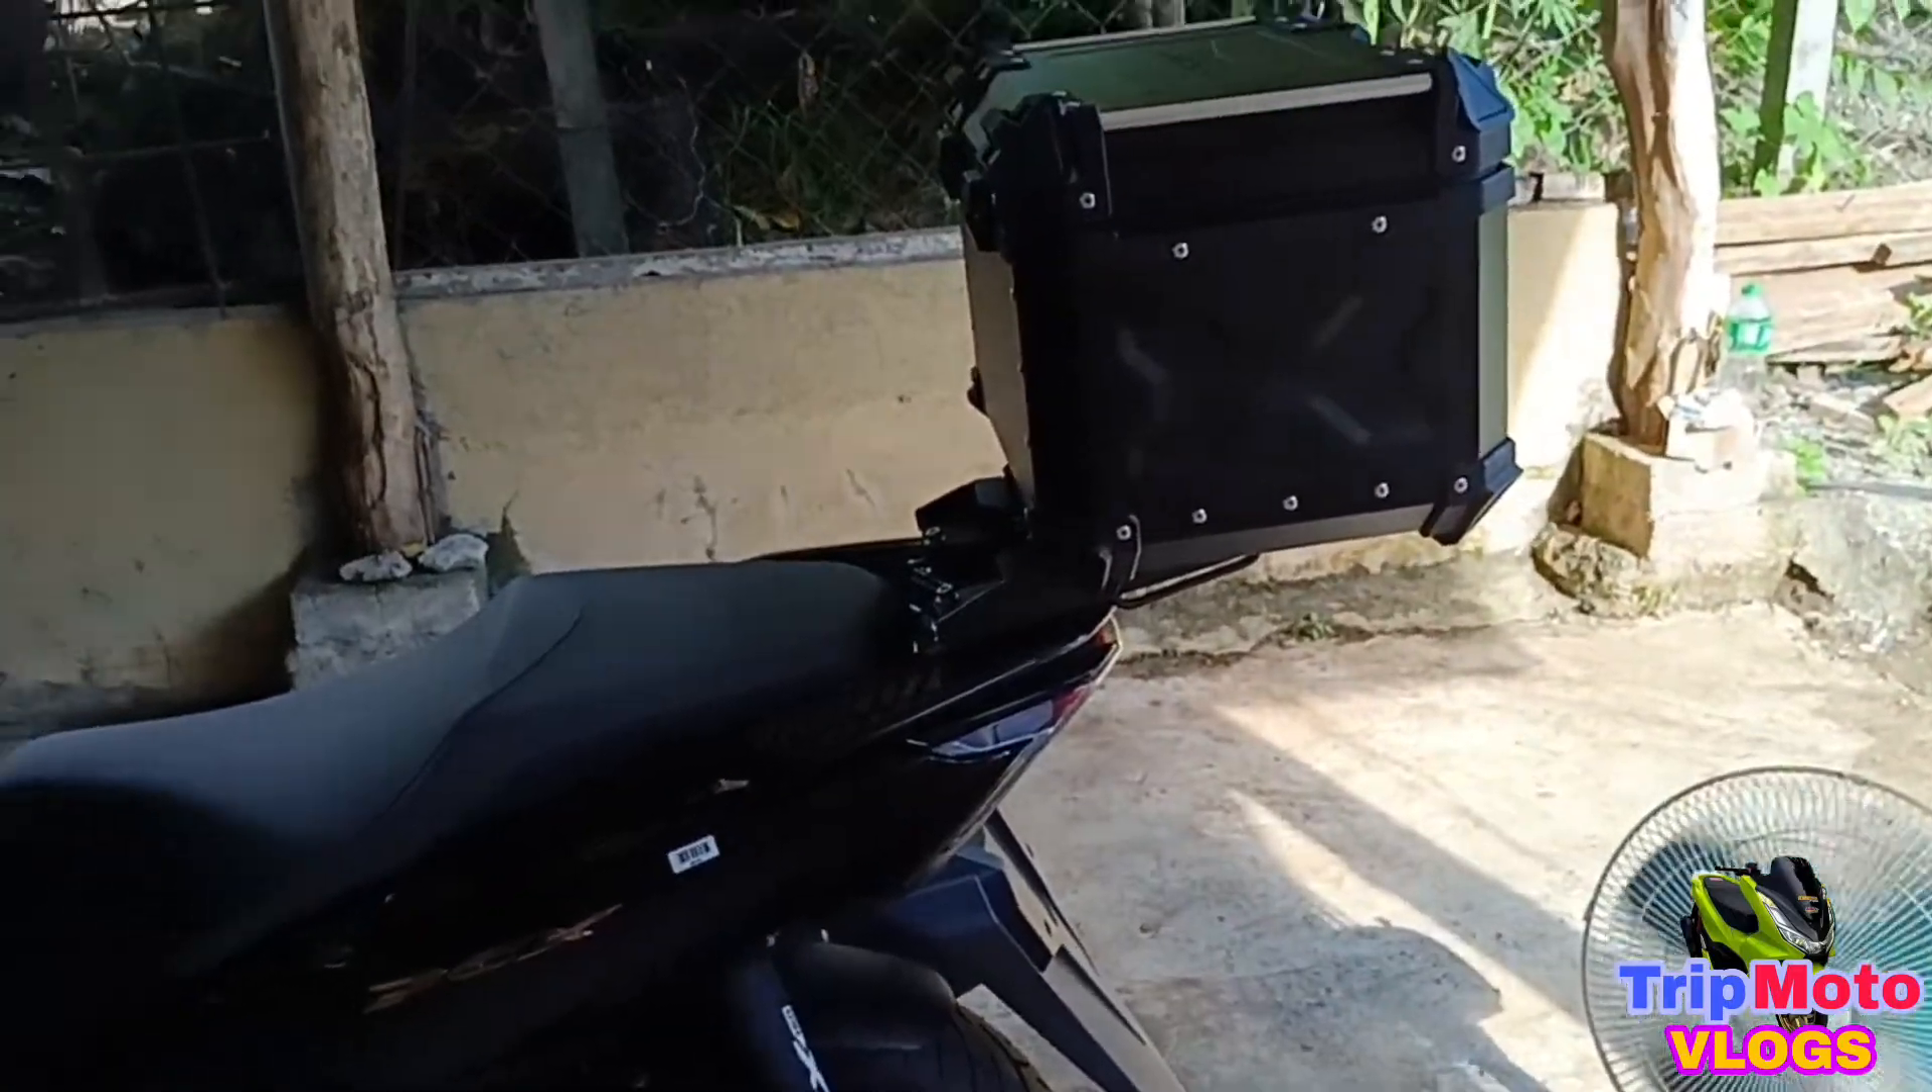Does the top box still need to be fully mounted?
No.